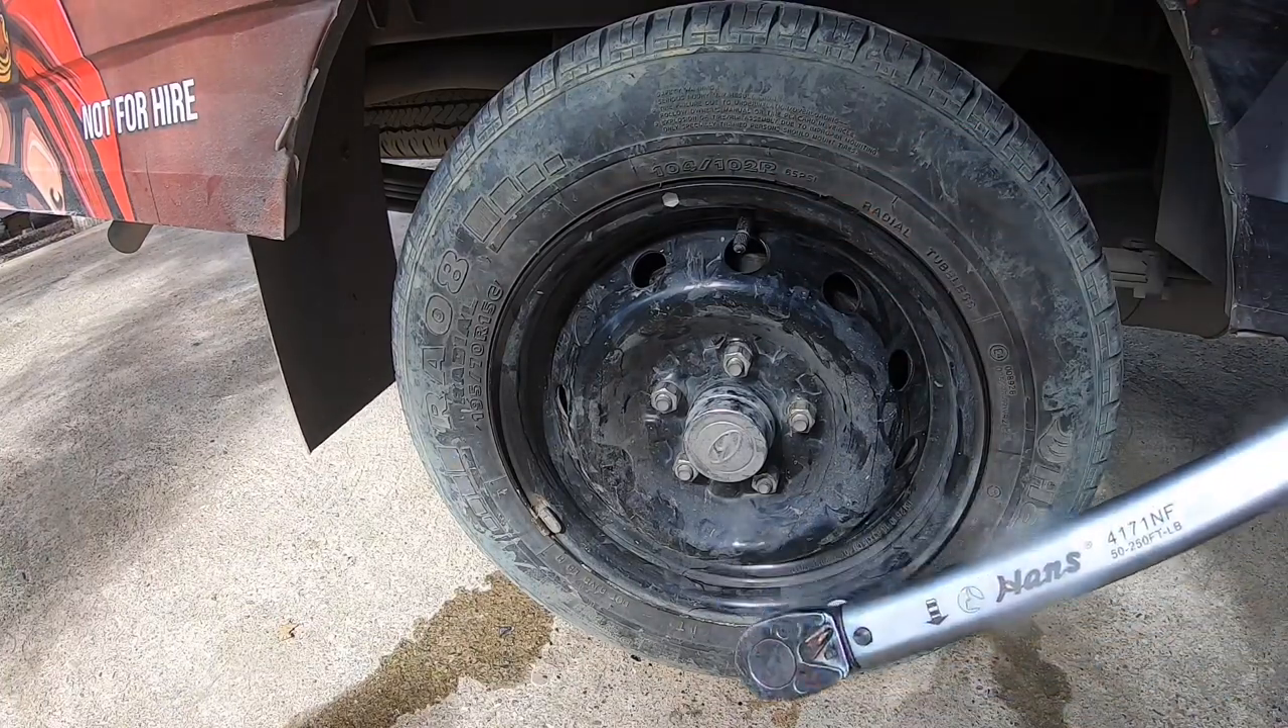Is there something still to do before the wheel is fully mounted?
No.